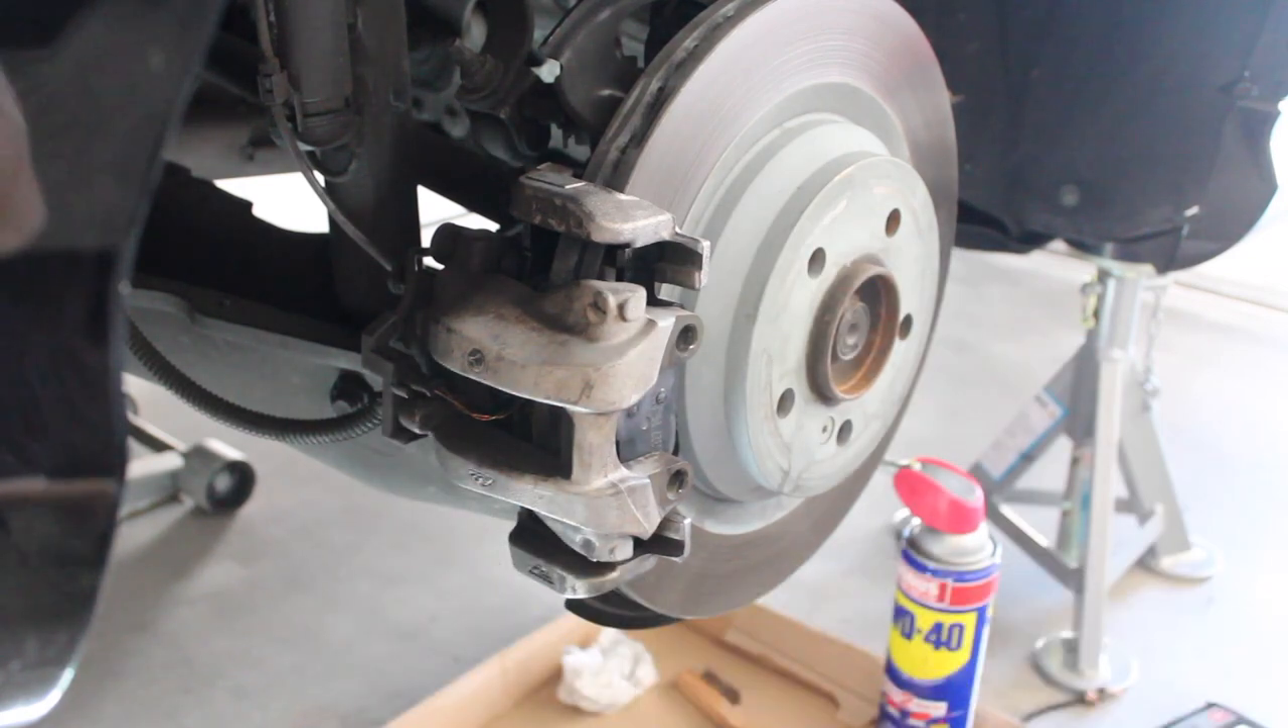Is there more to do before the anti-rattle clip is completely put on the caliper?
Yes.